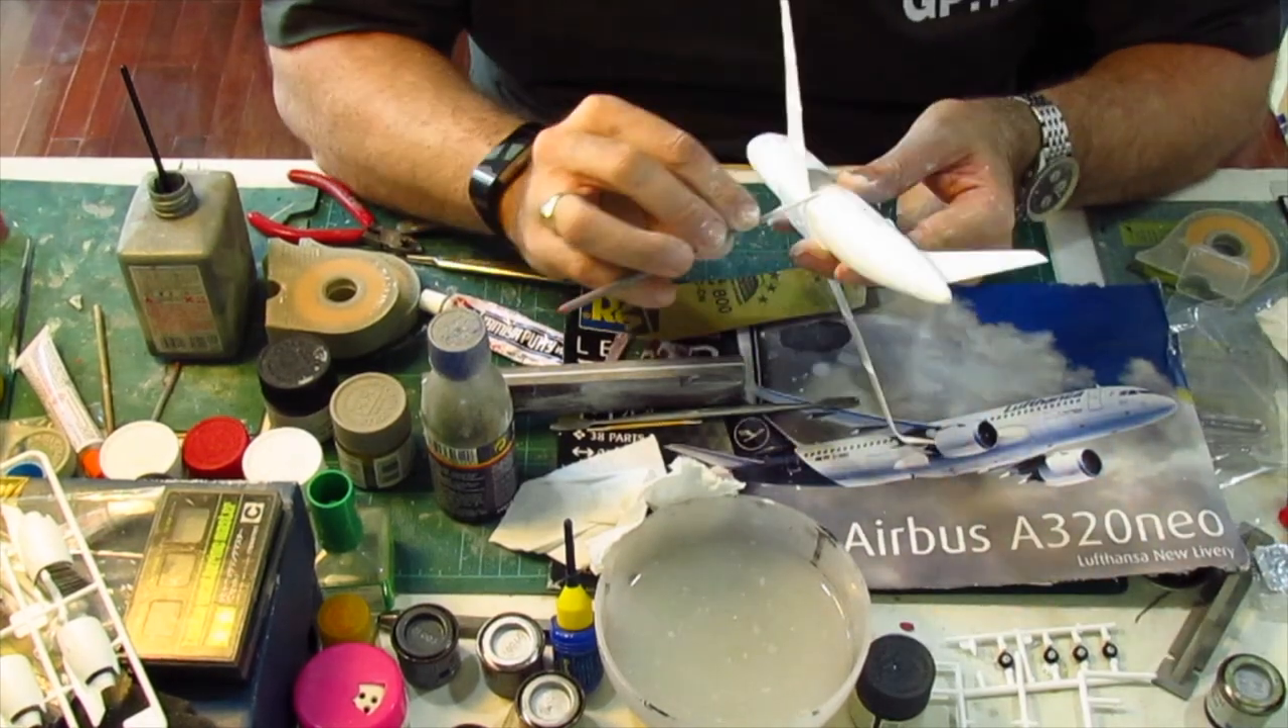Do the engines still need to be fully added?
Yes.